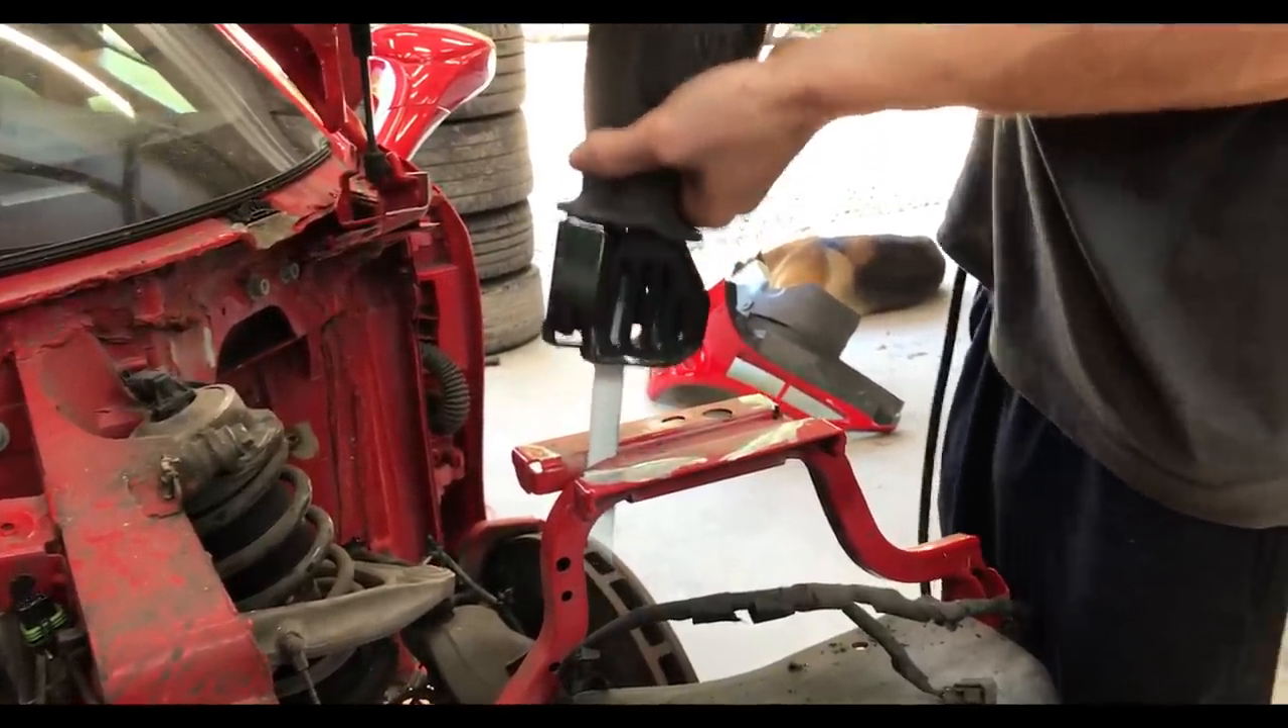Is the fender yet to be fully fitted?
Yes.